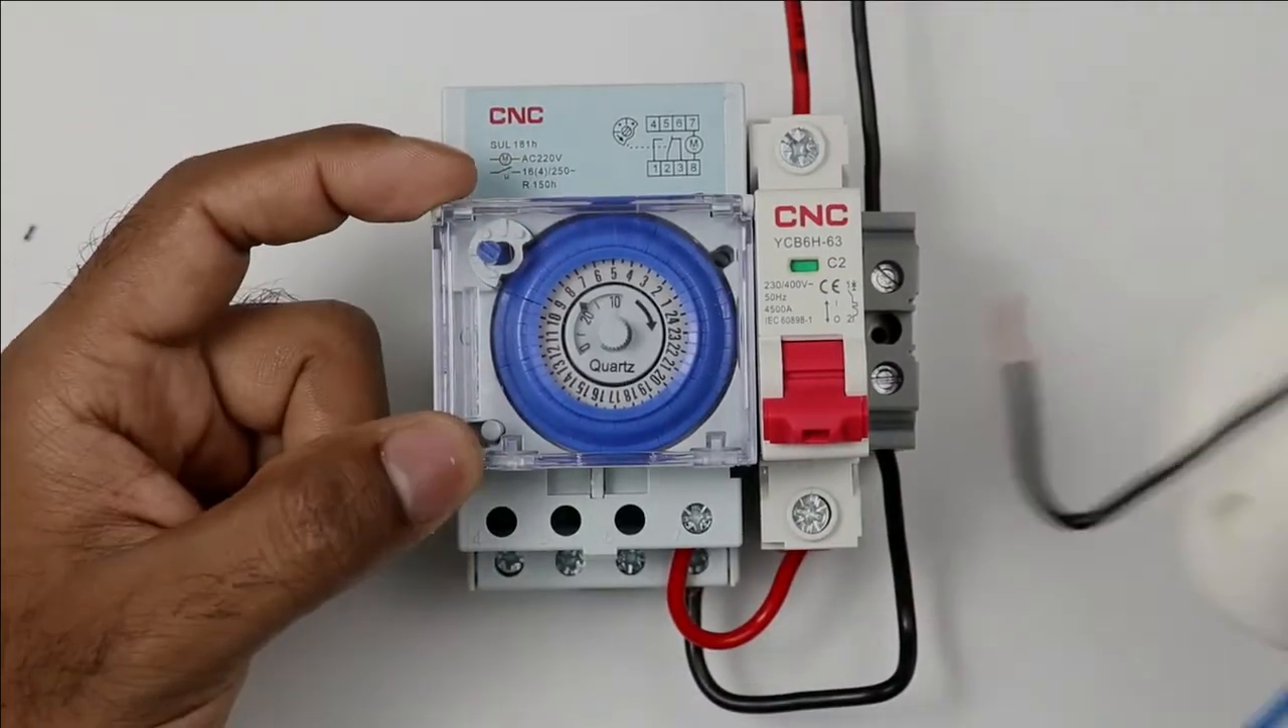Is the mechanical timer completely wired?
No.